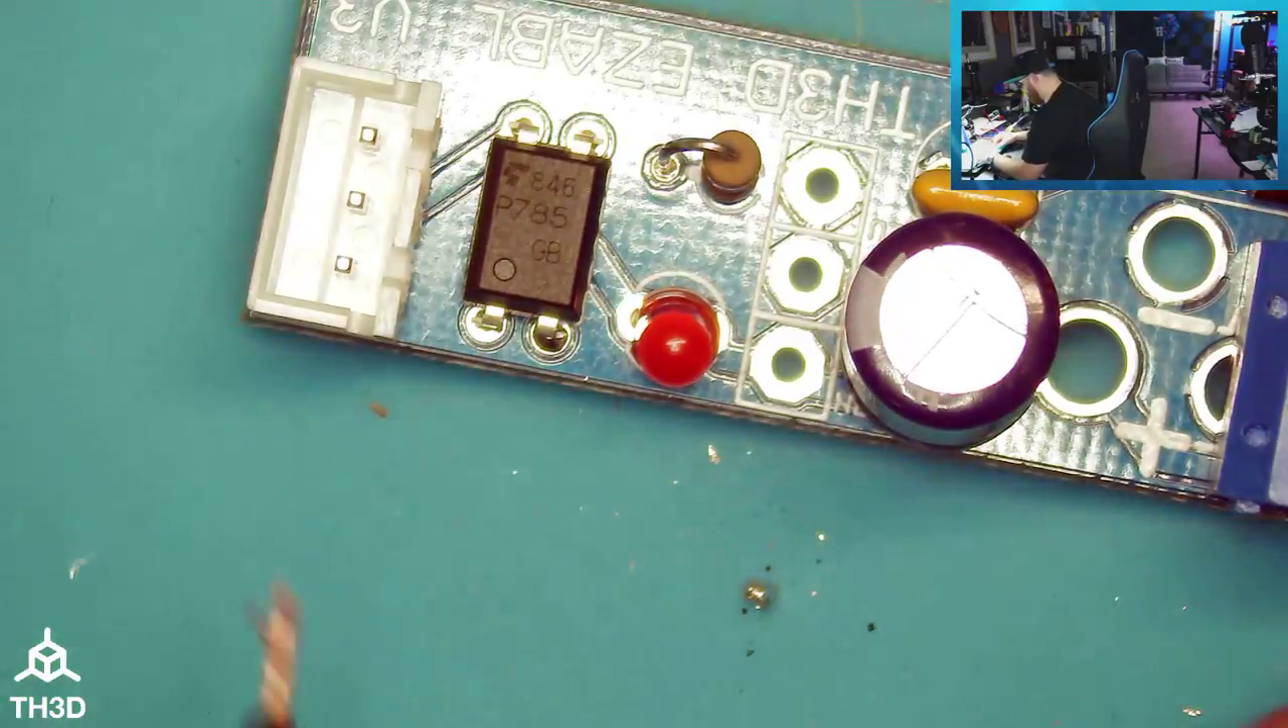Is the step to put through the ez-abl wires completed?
No.